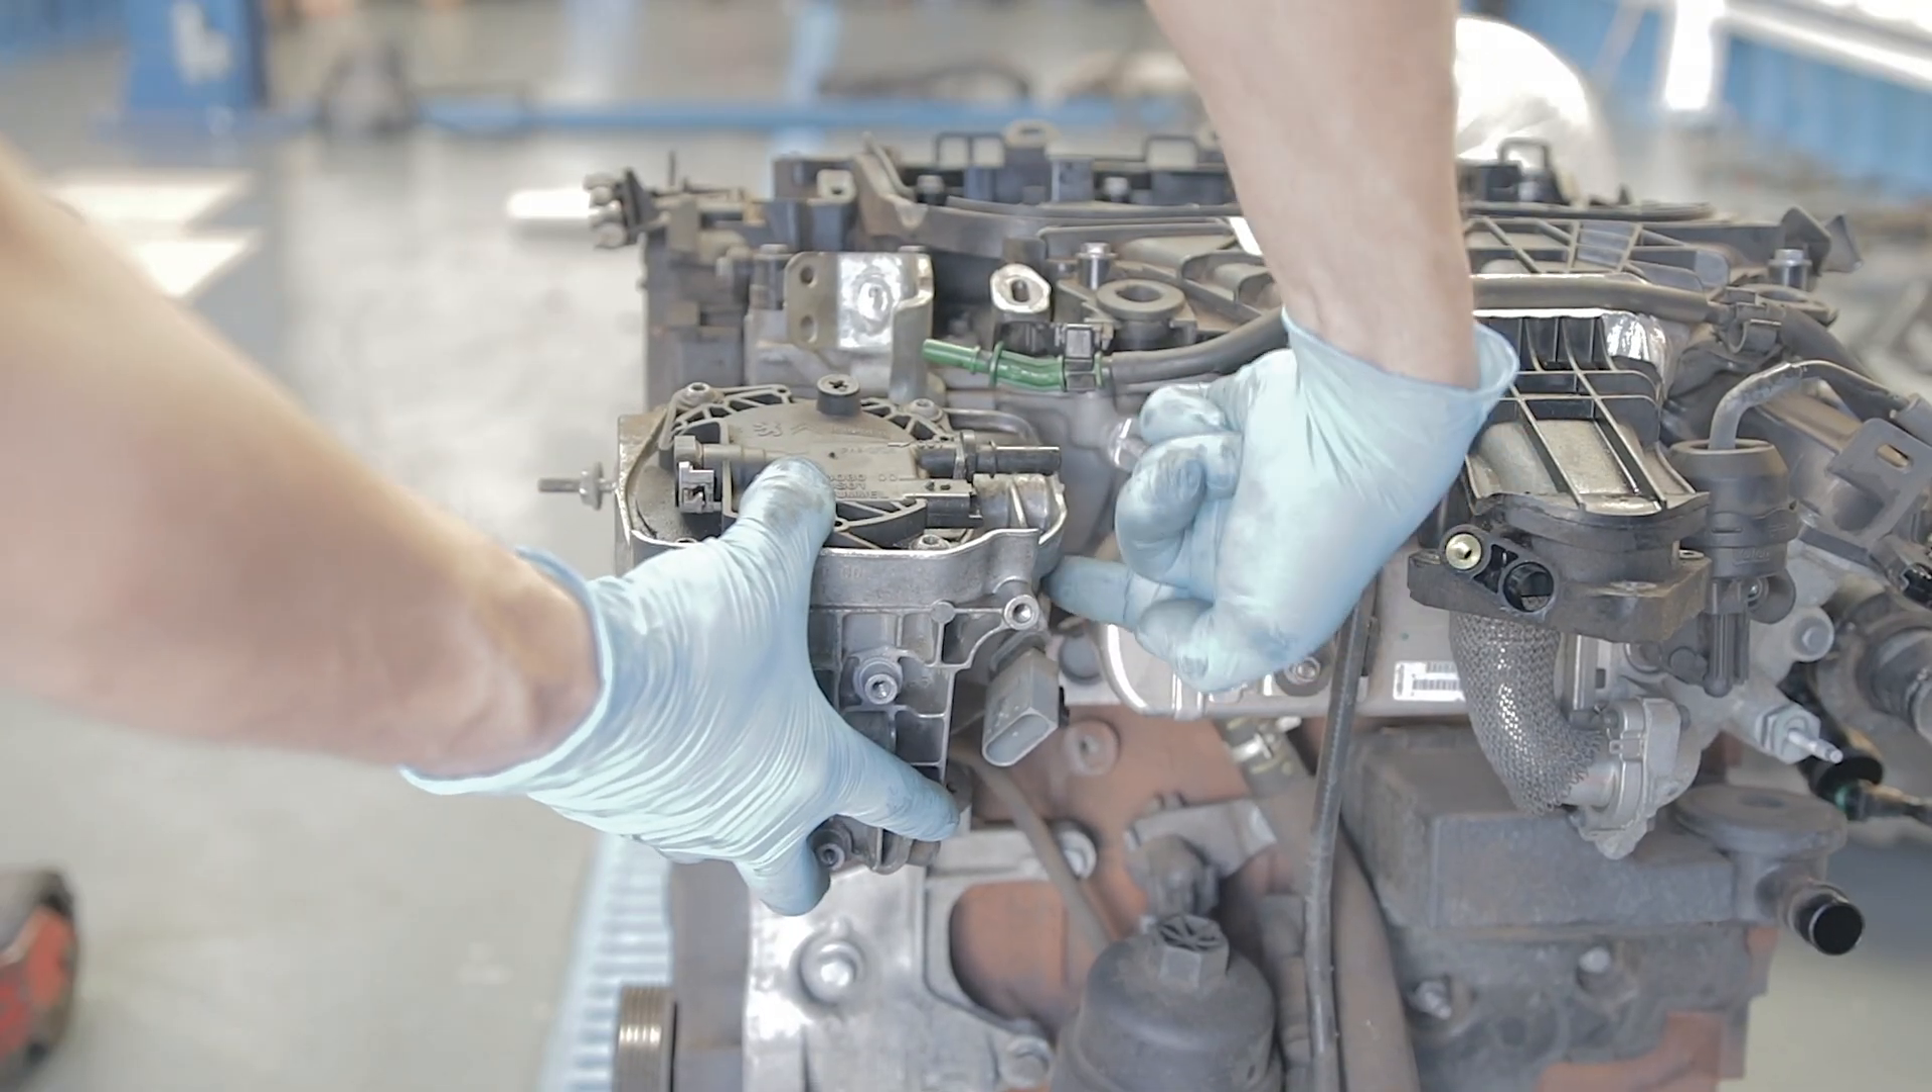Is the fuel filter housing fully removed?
No.